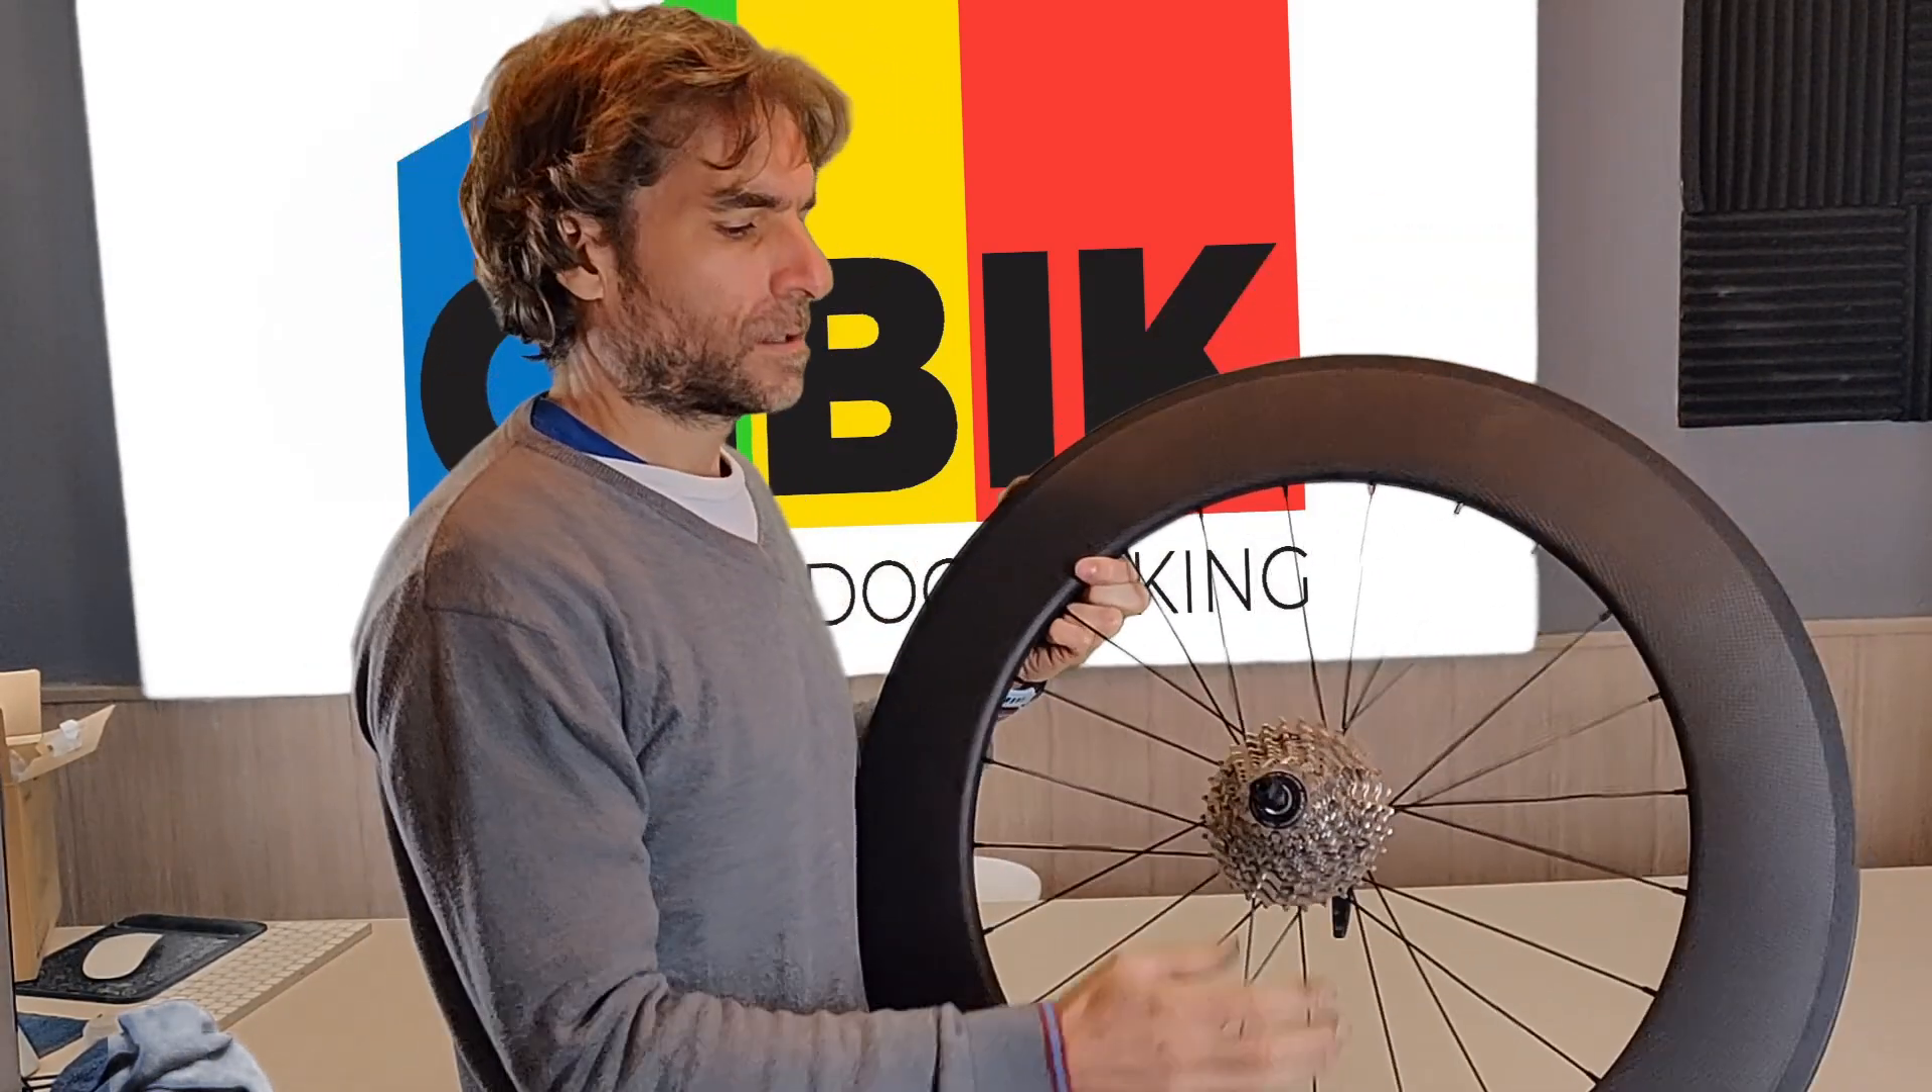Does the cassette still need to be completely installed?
No.